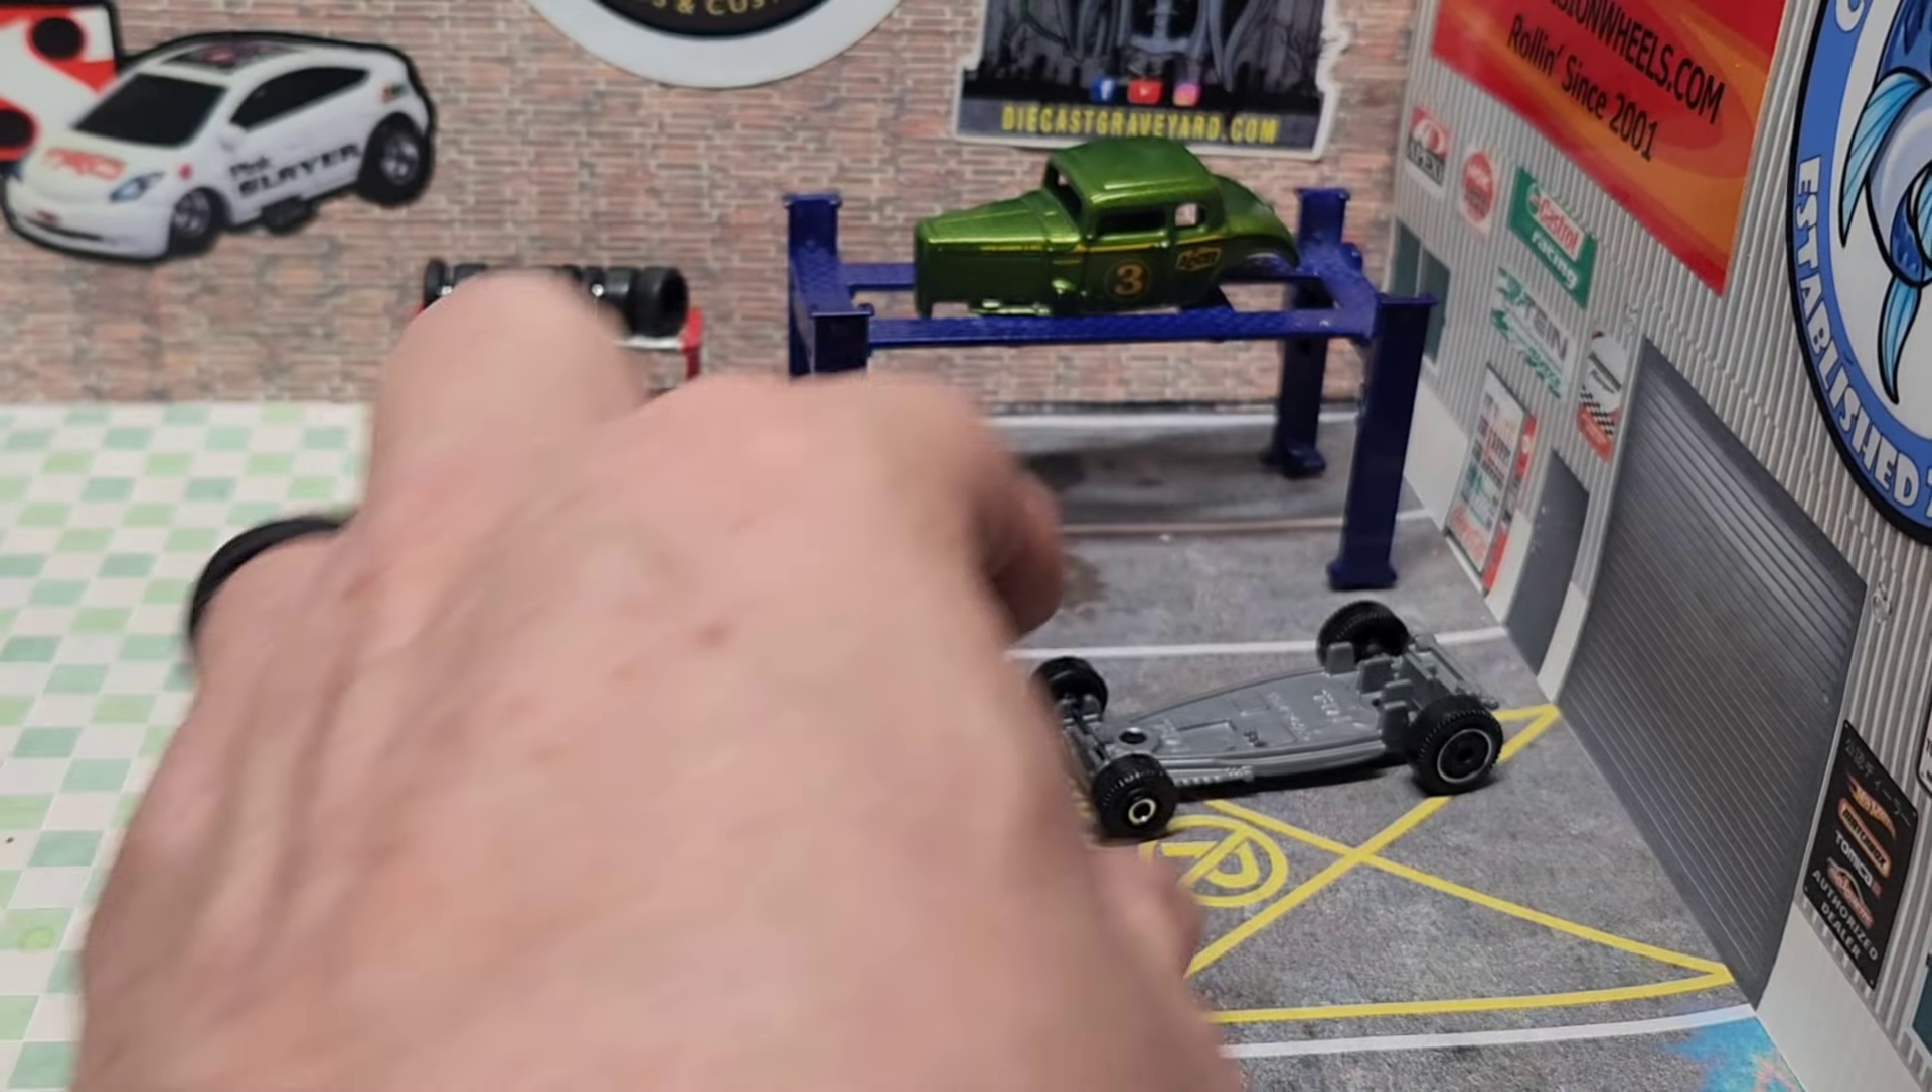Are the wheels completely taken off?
No.